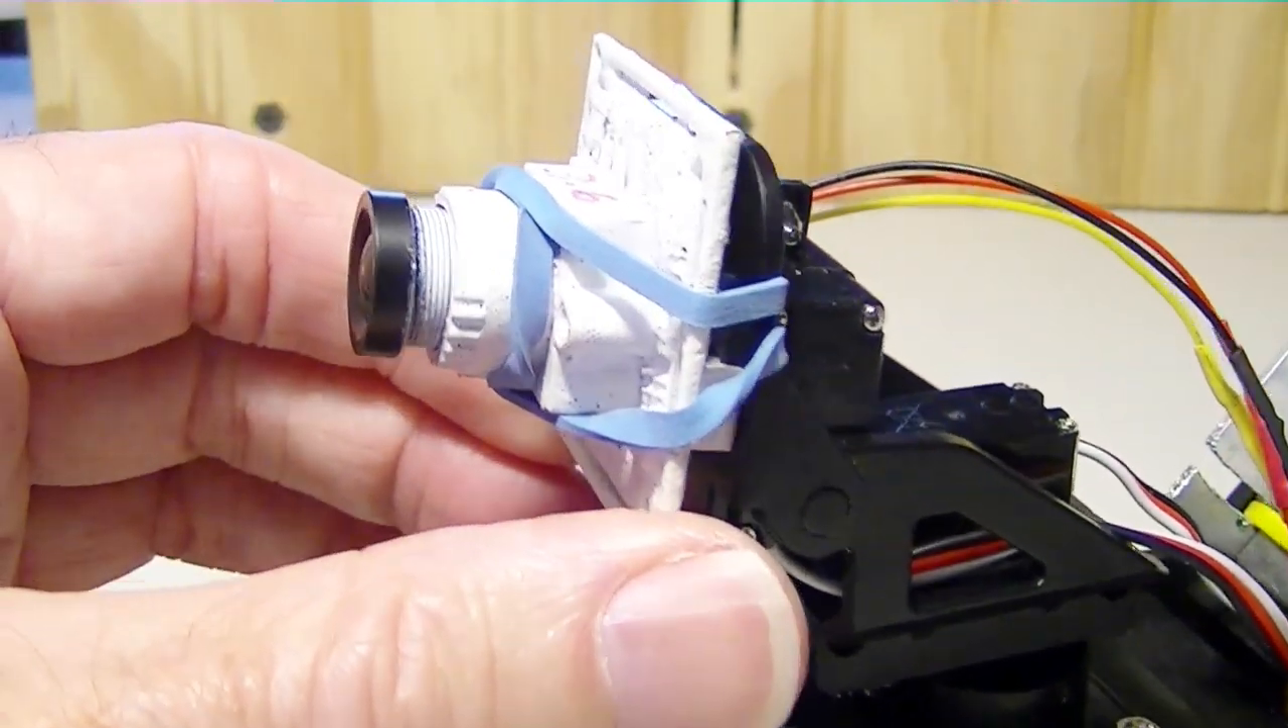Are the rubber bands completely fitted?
Yes.